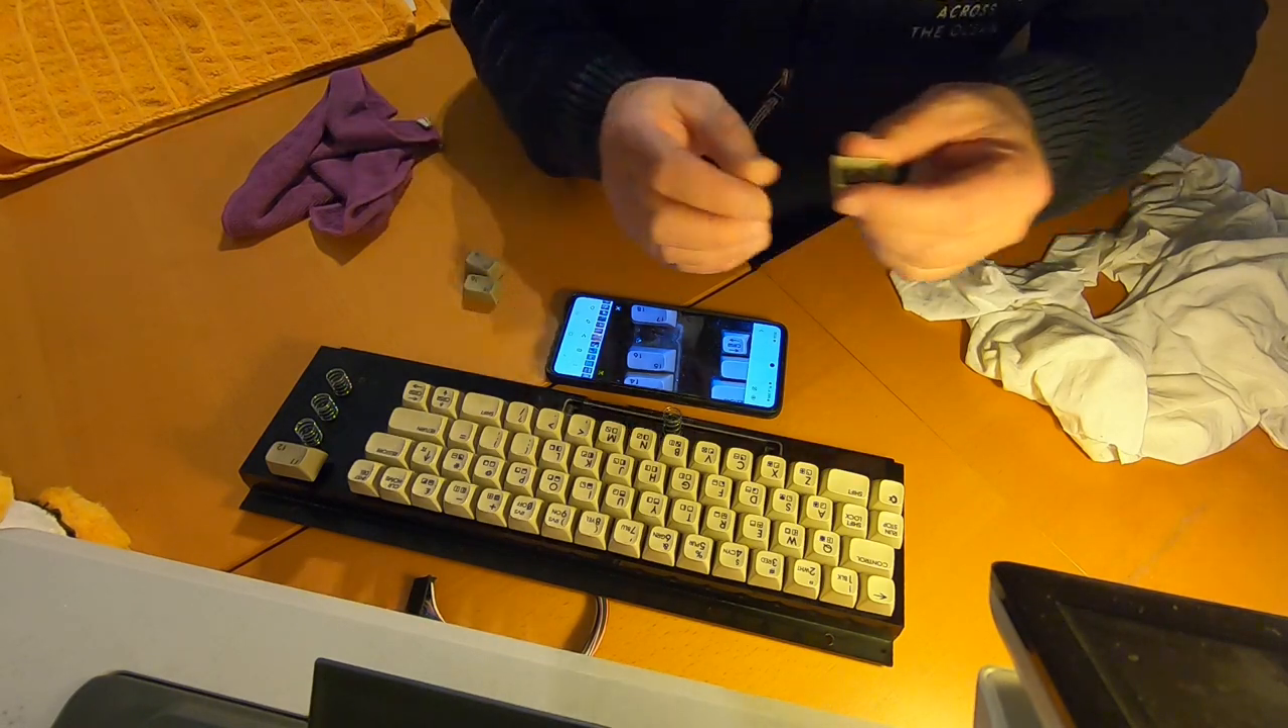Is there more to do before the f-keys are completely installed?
Yes.